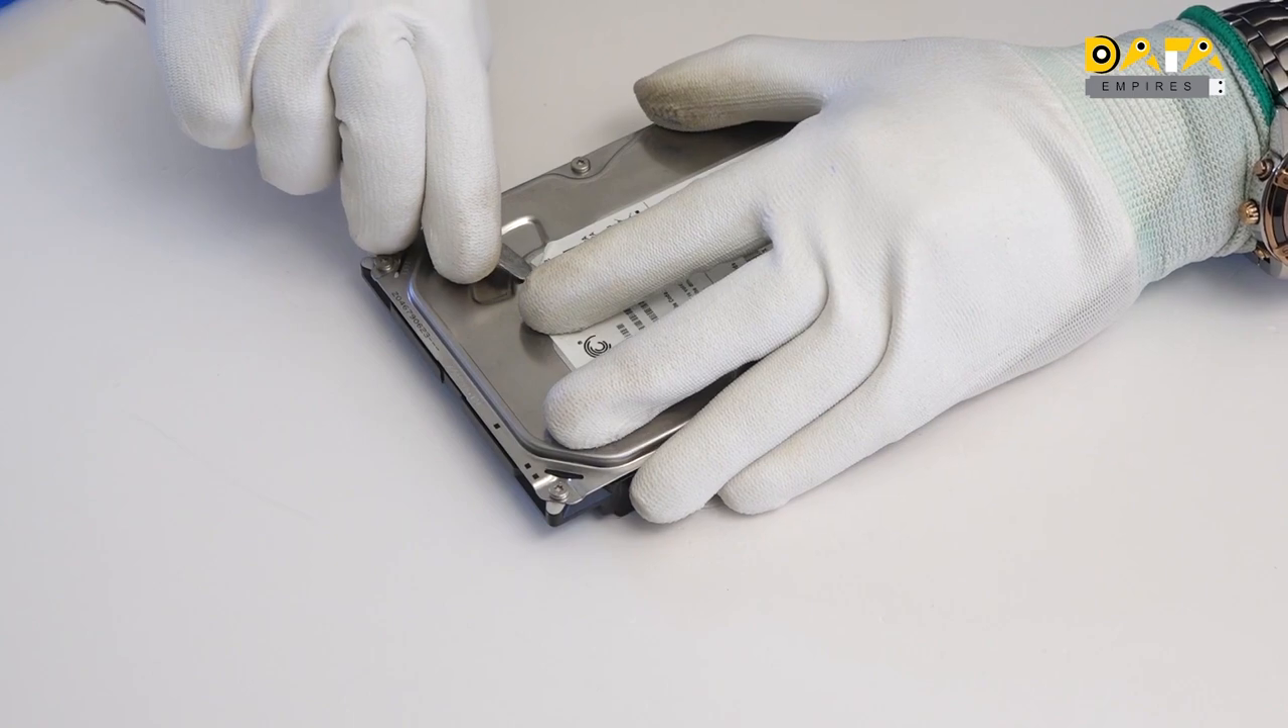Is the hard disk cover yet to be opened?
Yes.